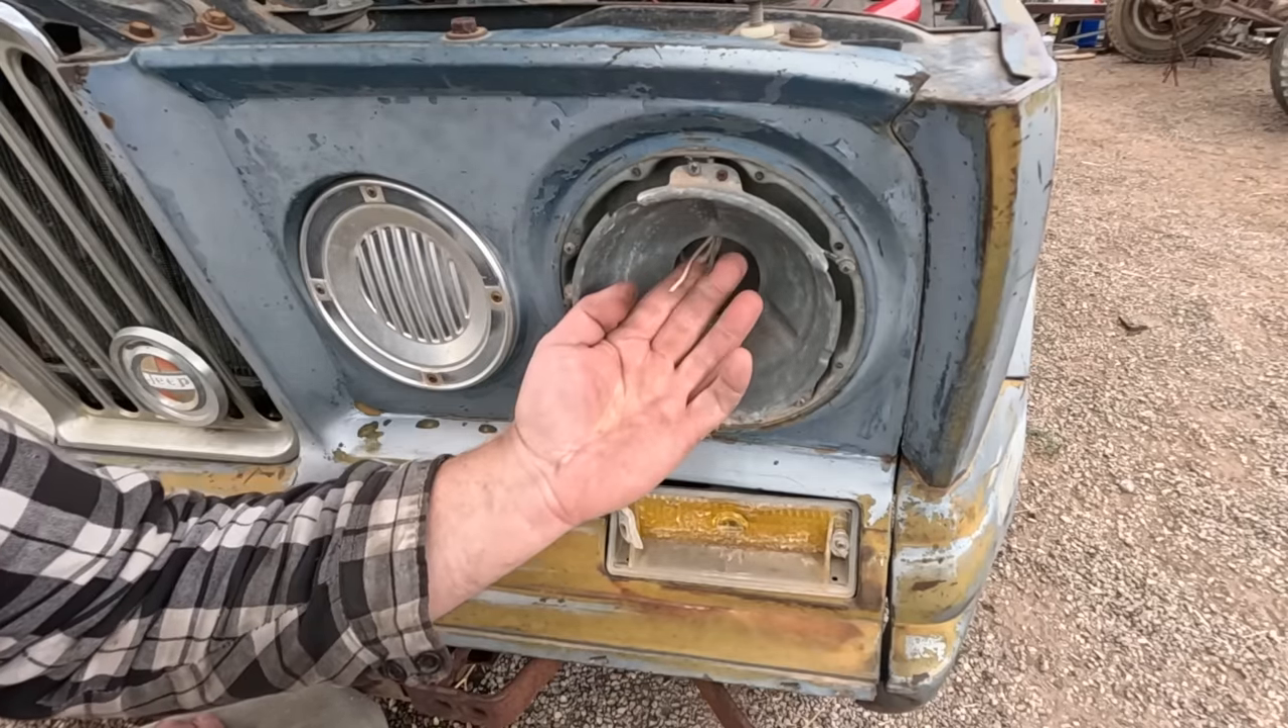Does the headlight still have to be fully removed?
No.